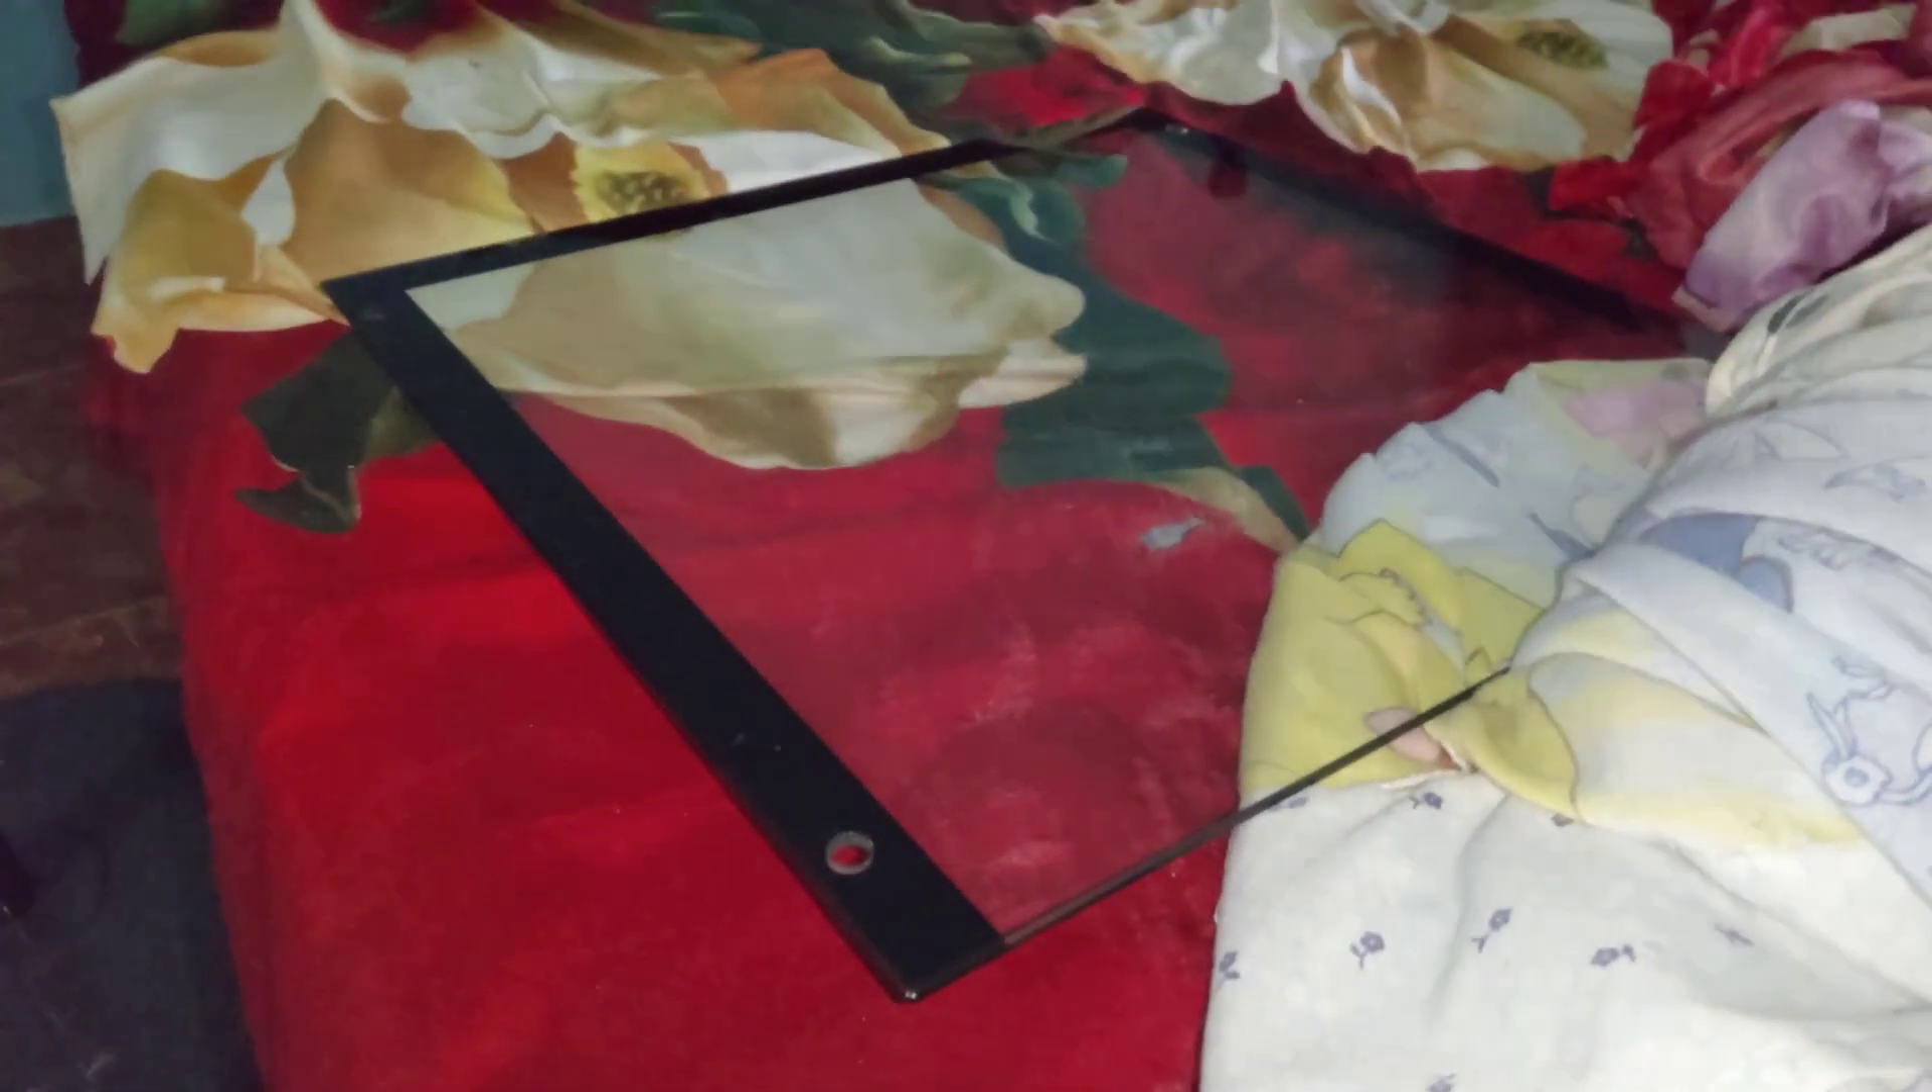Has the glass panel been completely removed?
Yes.